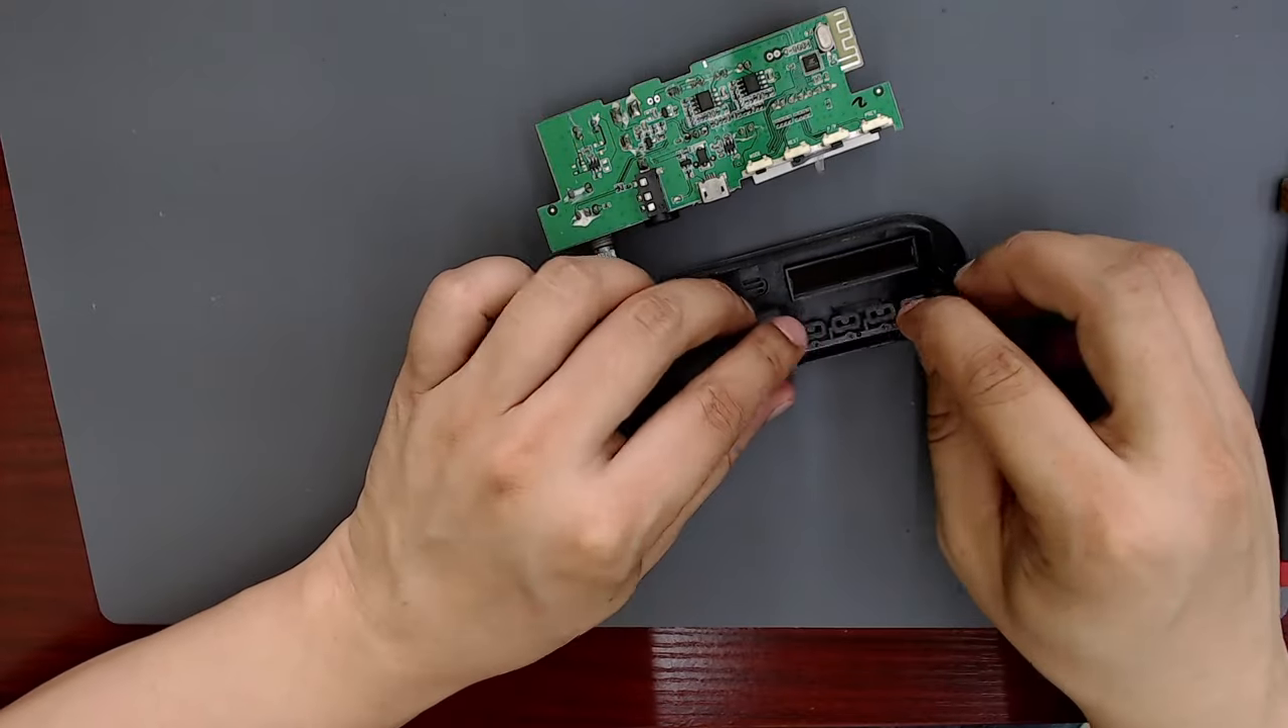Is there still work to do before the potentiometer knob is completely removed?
No.